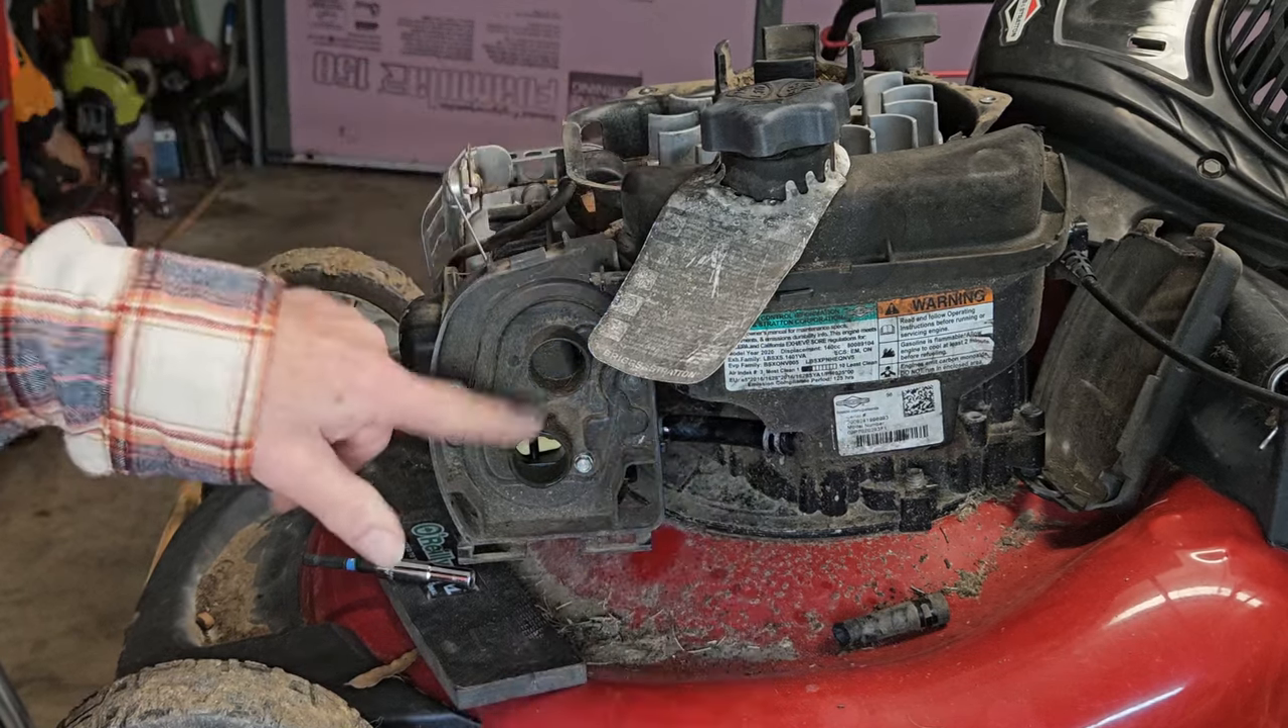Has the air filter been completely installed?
No.